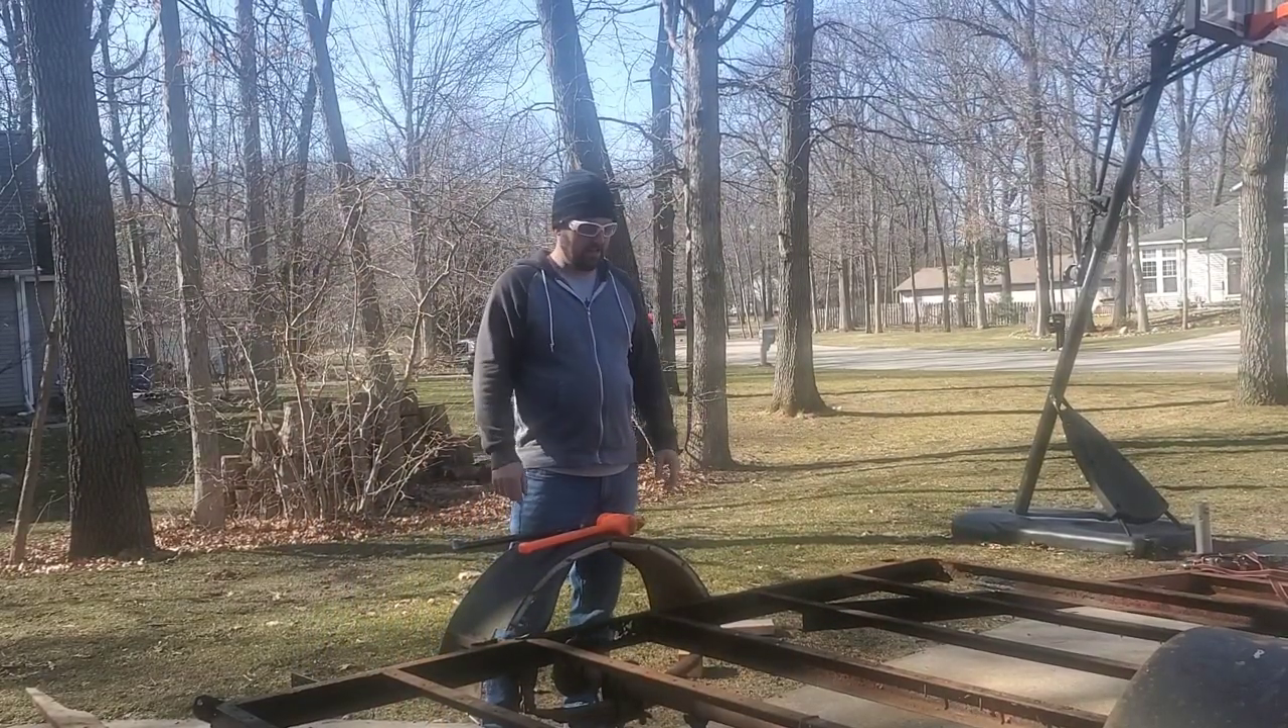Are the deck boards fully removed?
Yes.